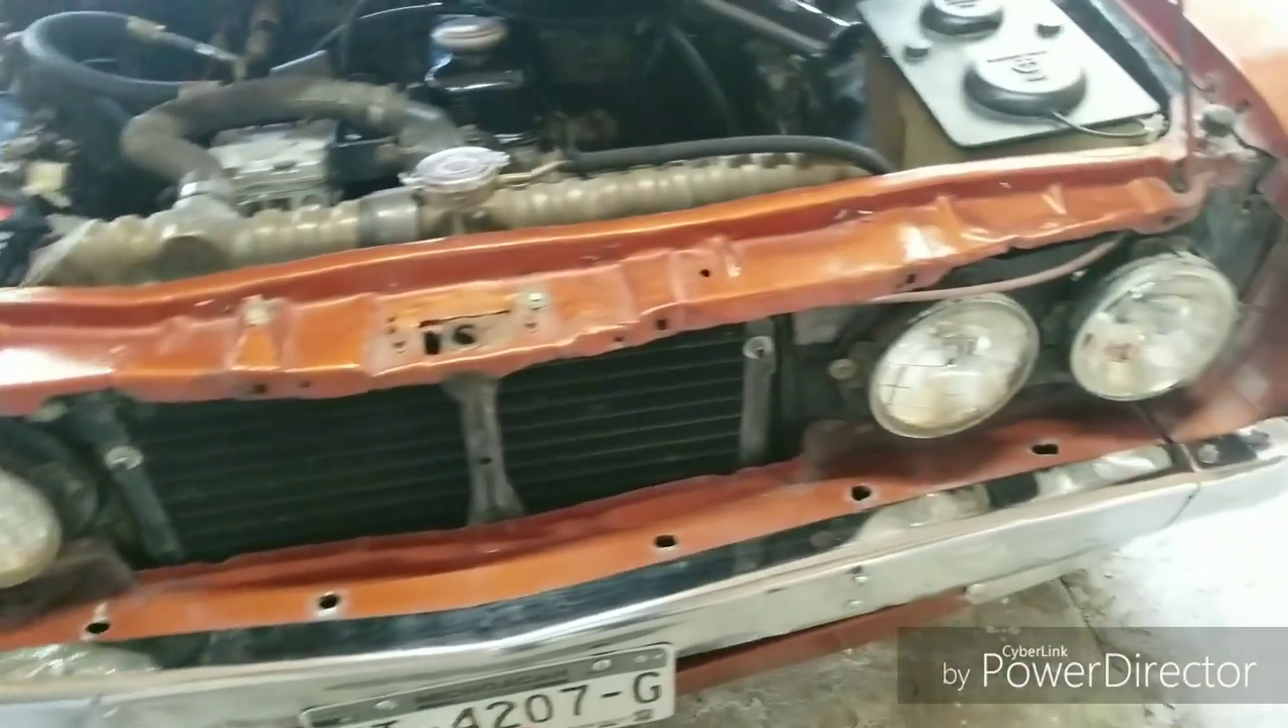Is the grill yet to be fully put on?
Yes.